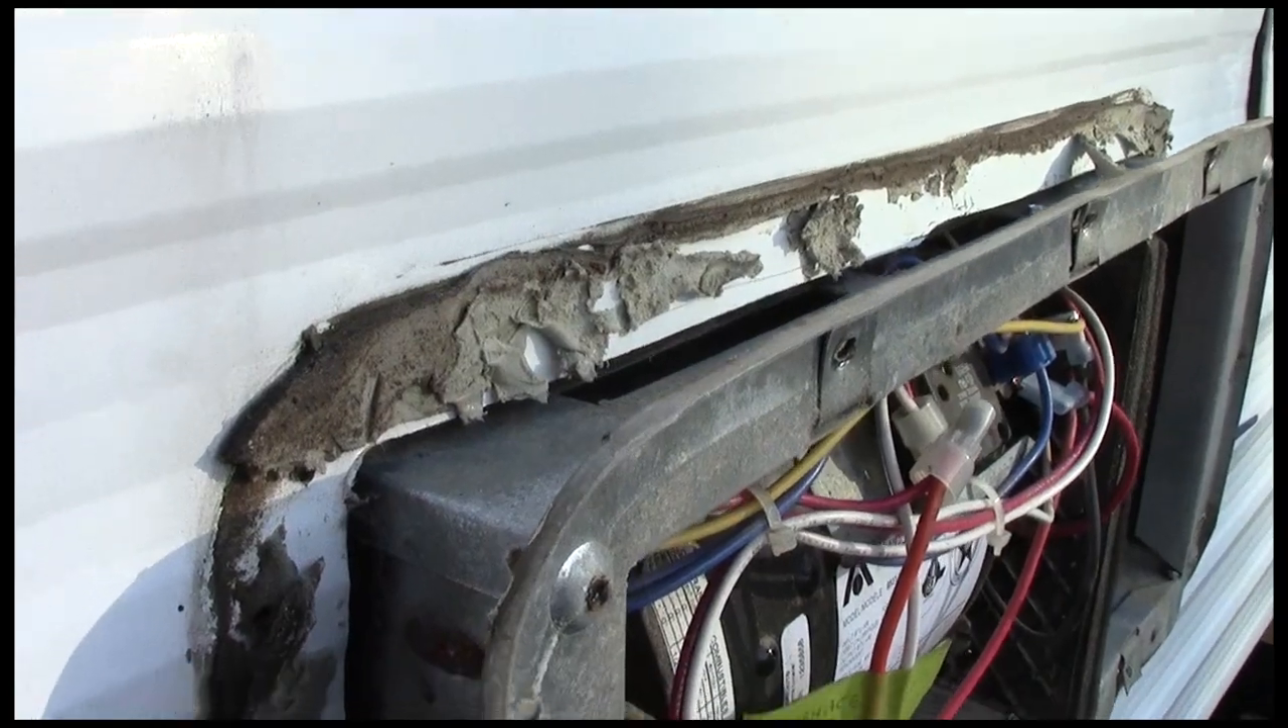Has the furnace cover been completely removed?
Yes.